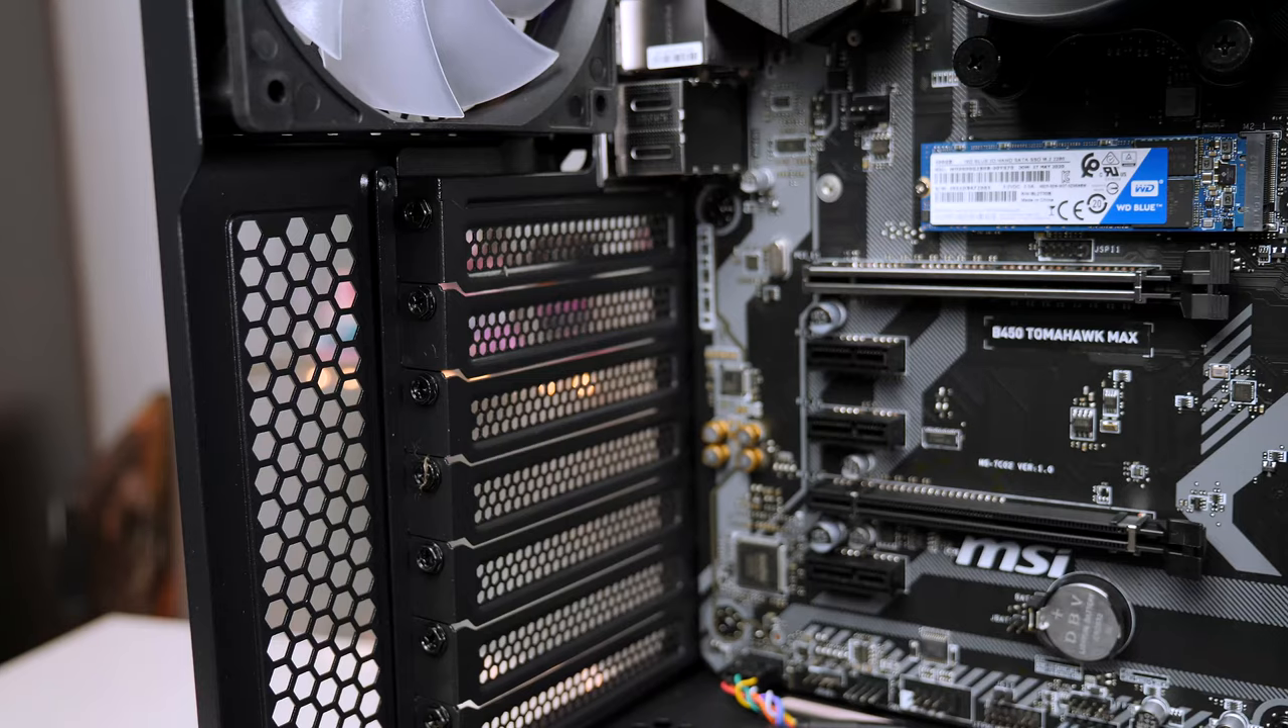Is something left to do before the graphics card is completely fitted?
Yes.